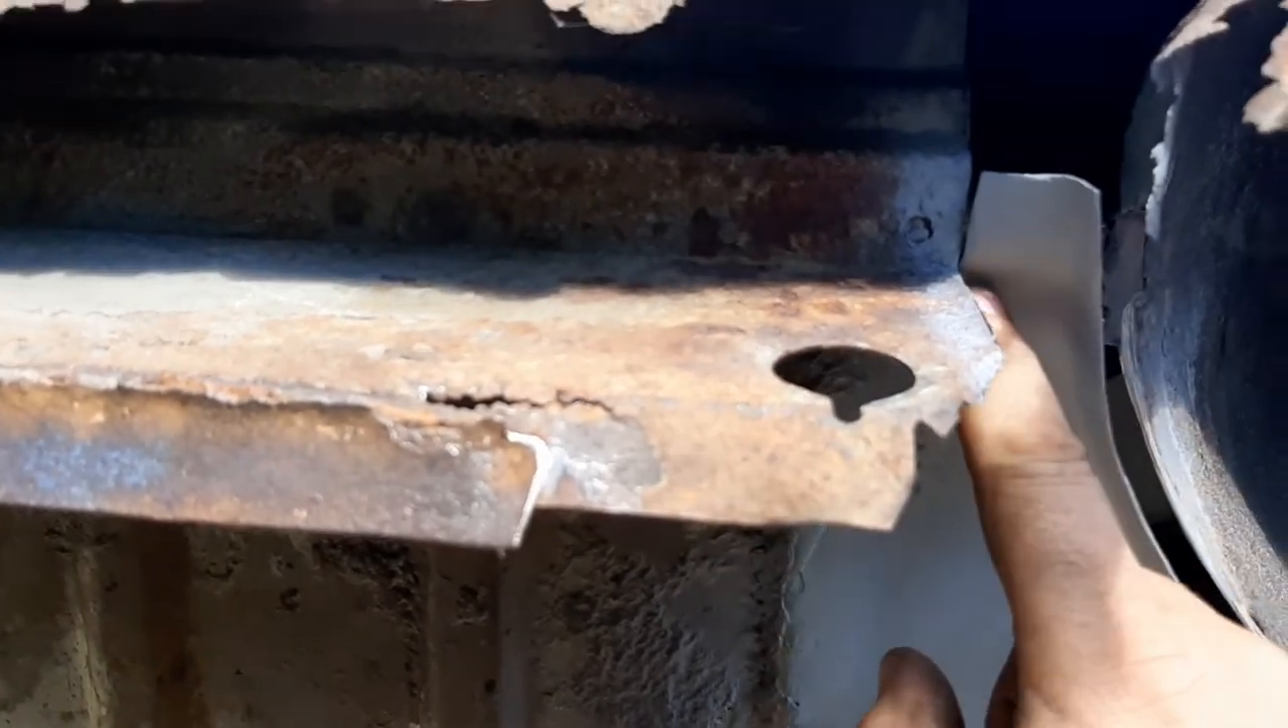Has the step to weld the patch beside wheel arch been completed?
No.